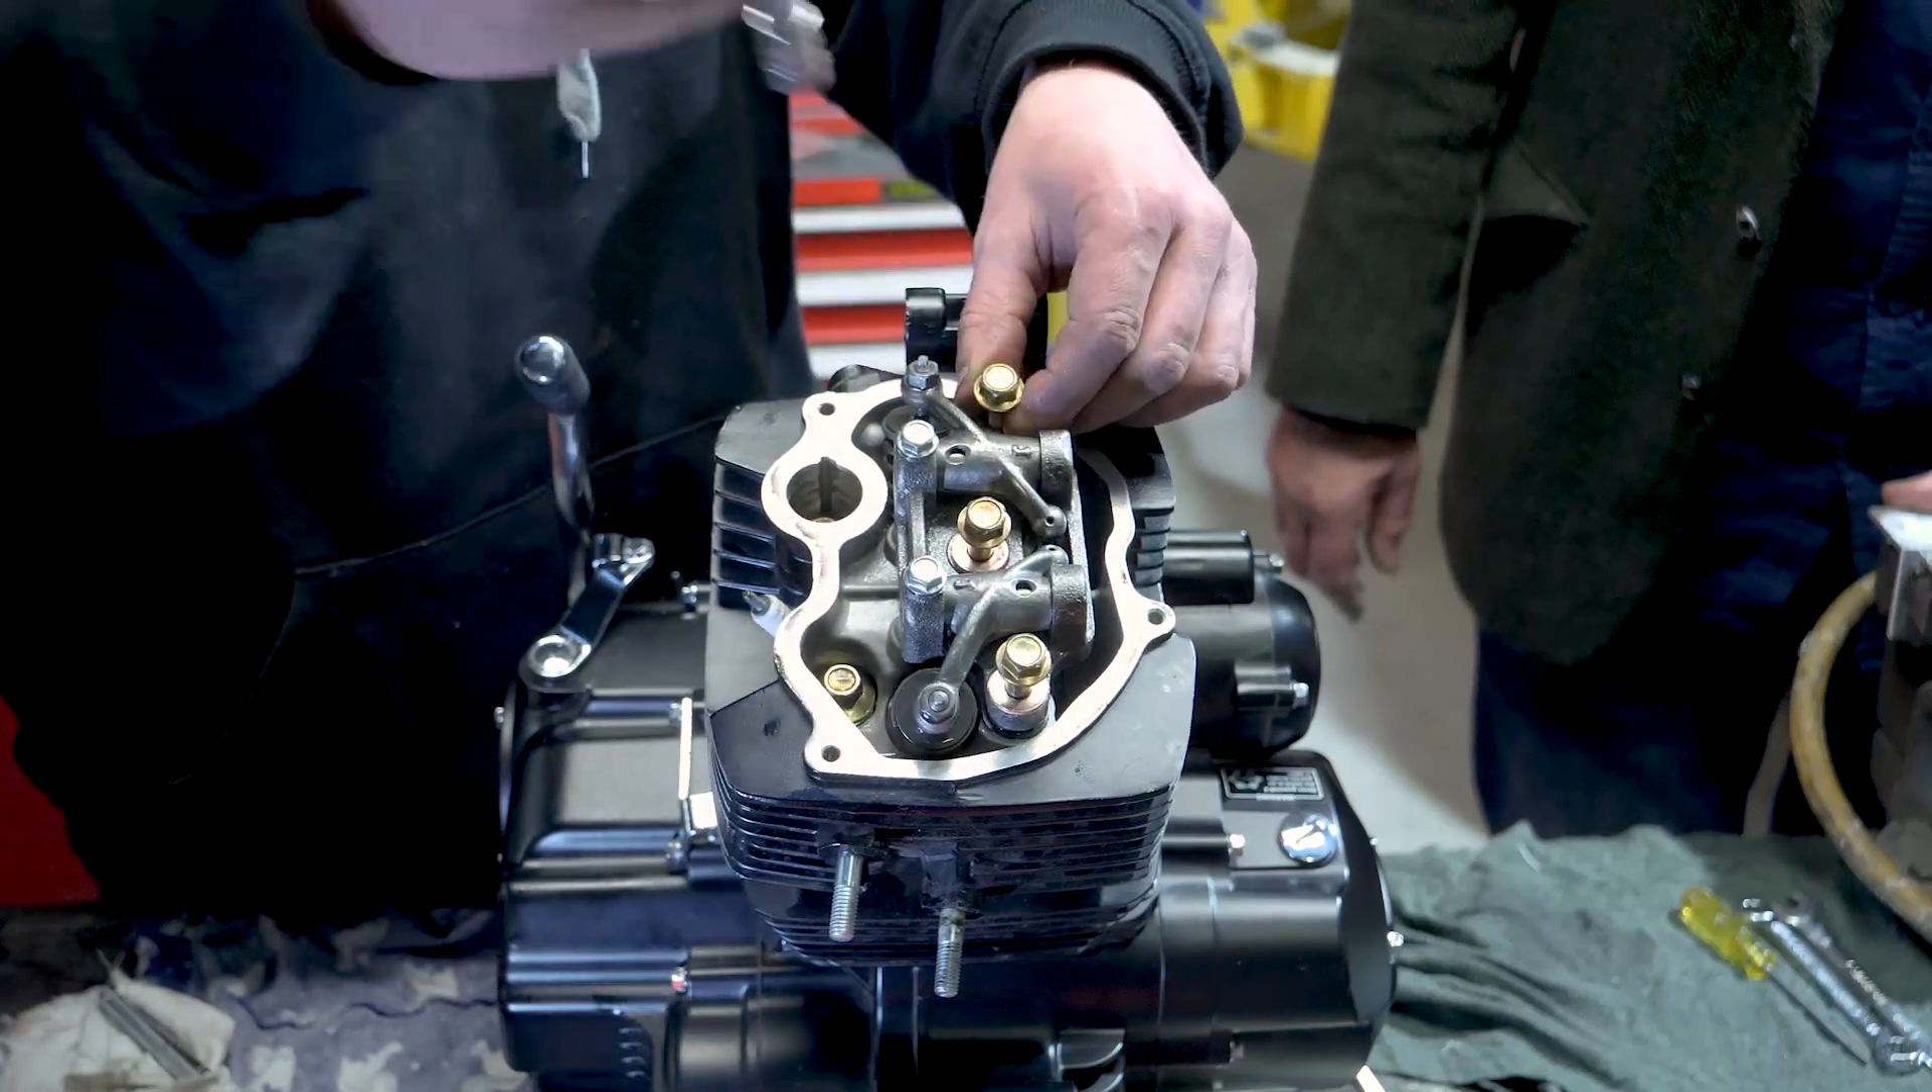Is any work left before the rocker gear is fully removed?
Yes.